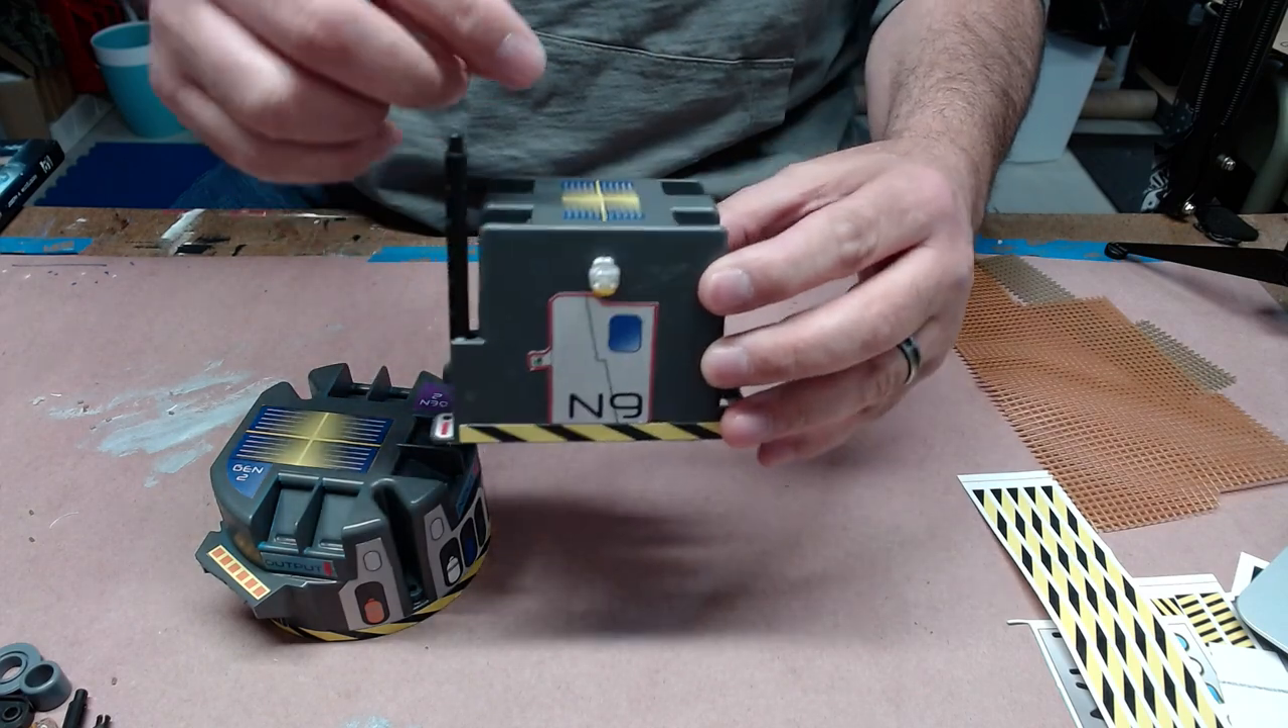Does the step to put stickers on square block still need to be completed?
No.